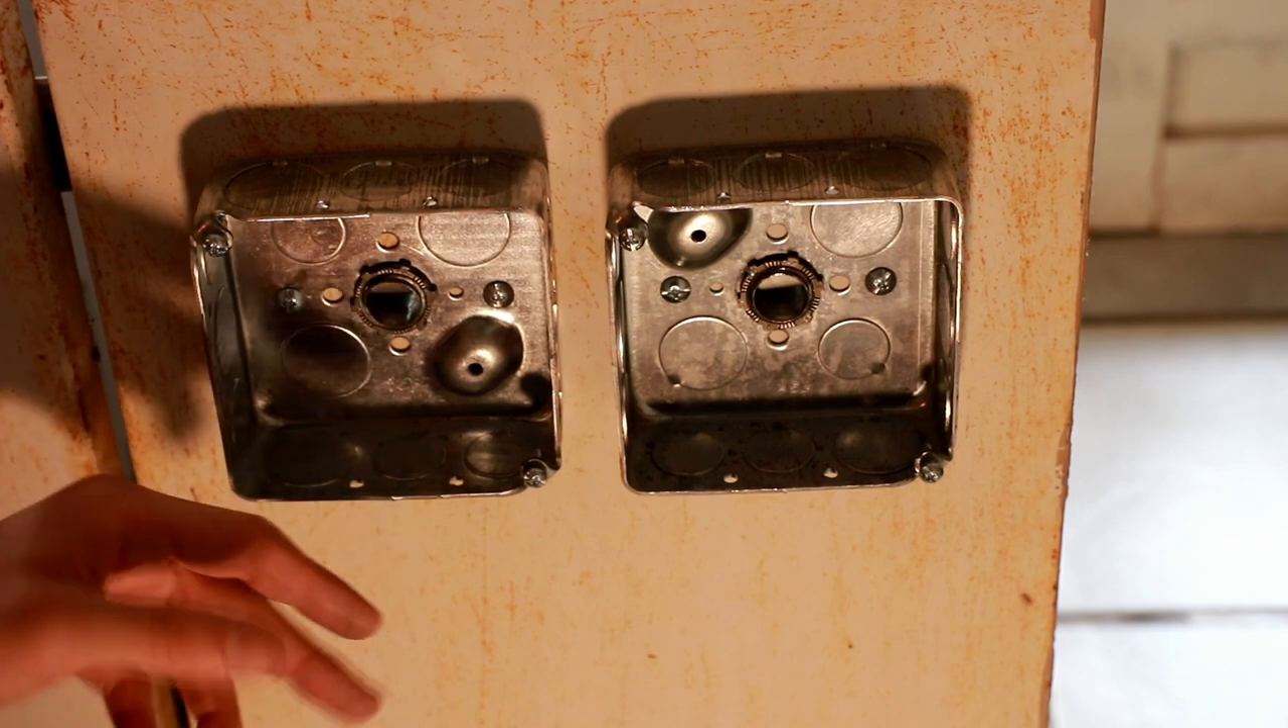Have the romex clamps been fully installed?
Yes.